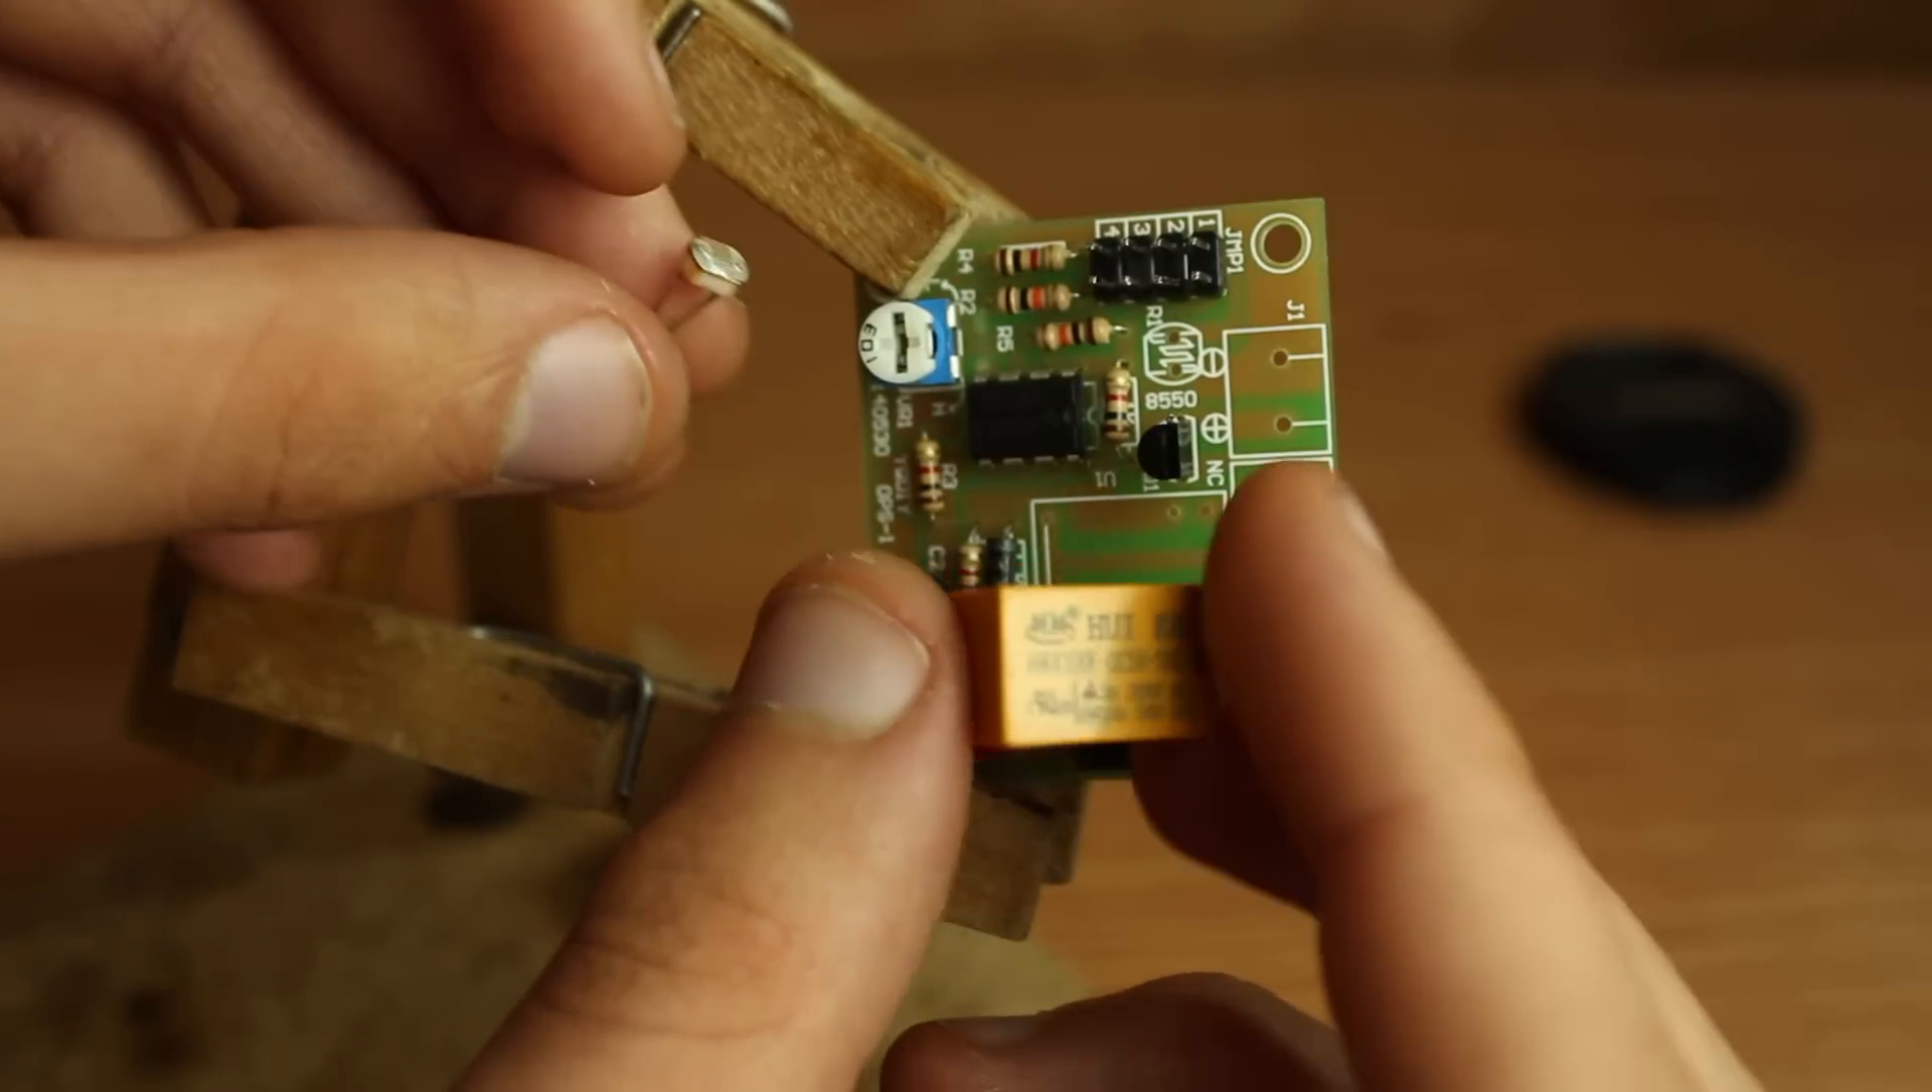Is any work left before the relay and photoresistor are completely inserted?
Yes.